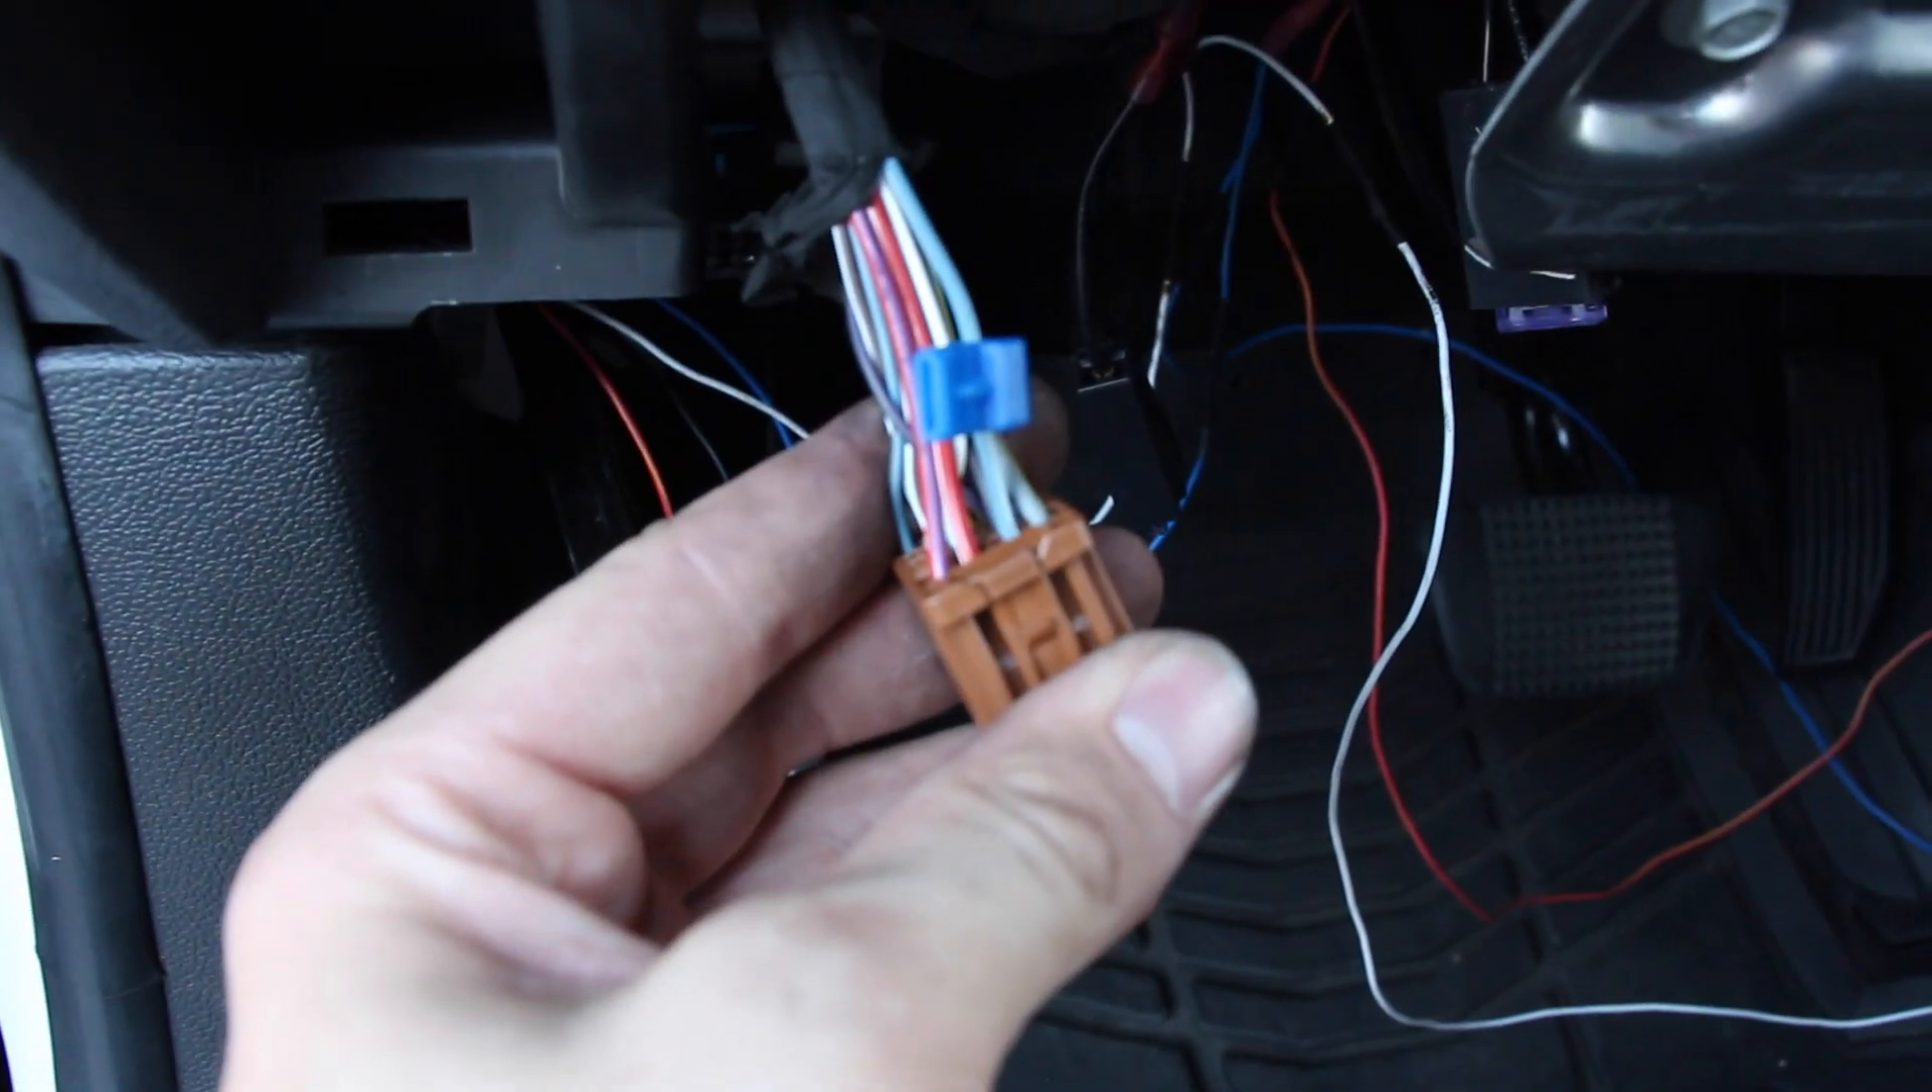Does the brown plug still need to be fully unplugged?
No.